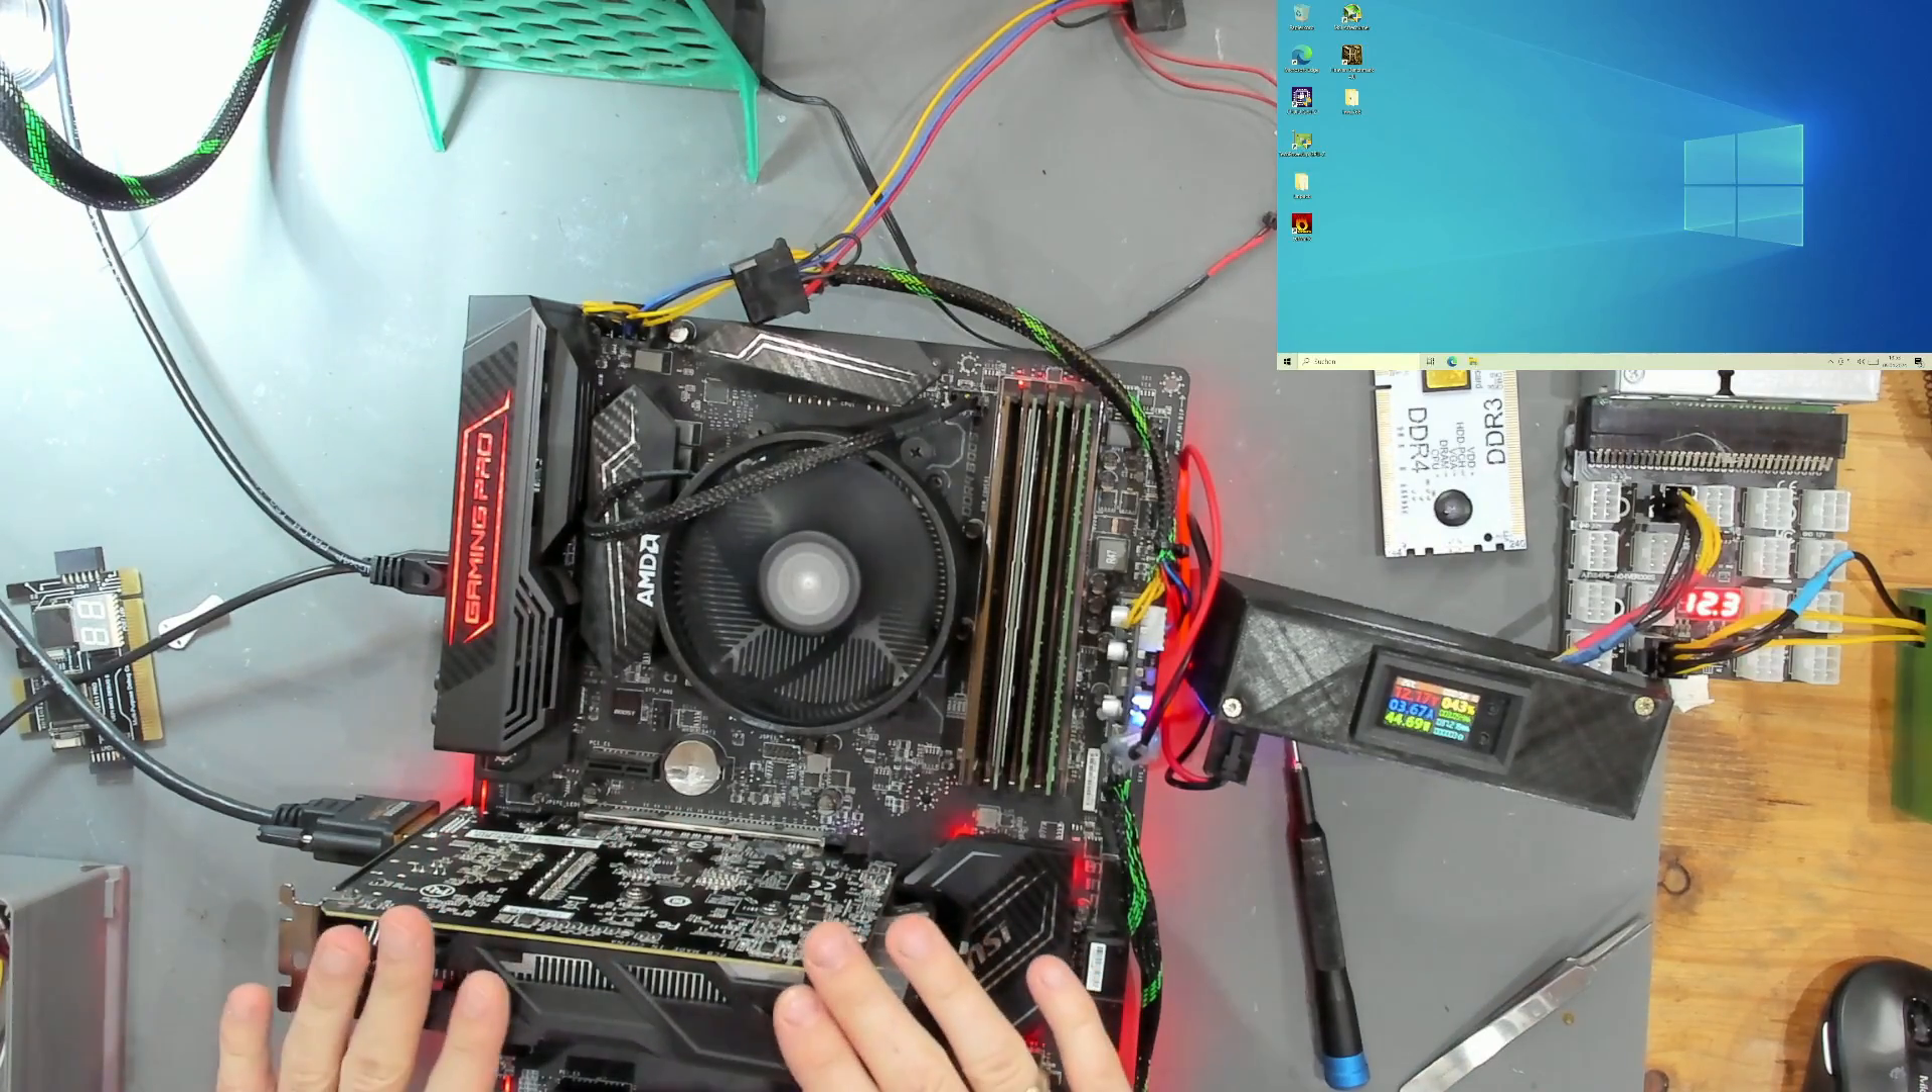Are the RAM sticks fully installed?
Yes.